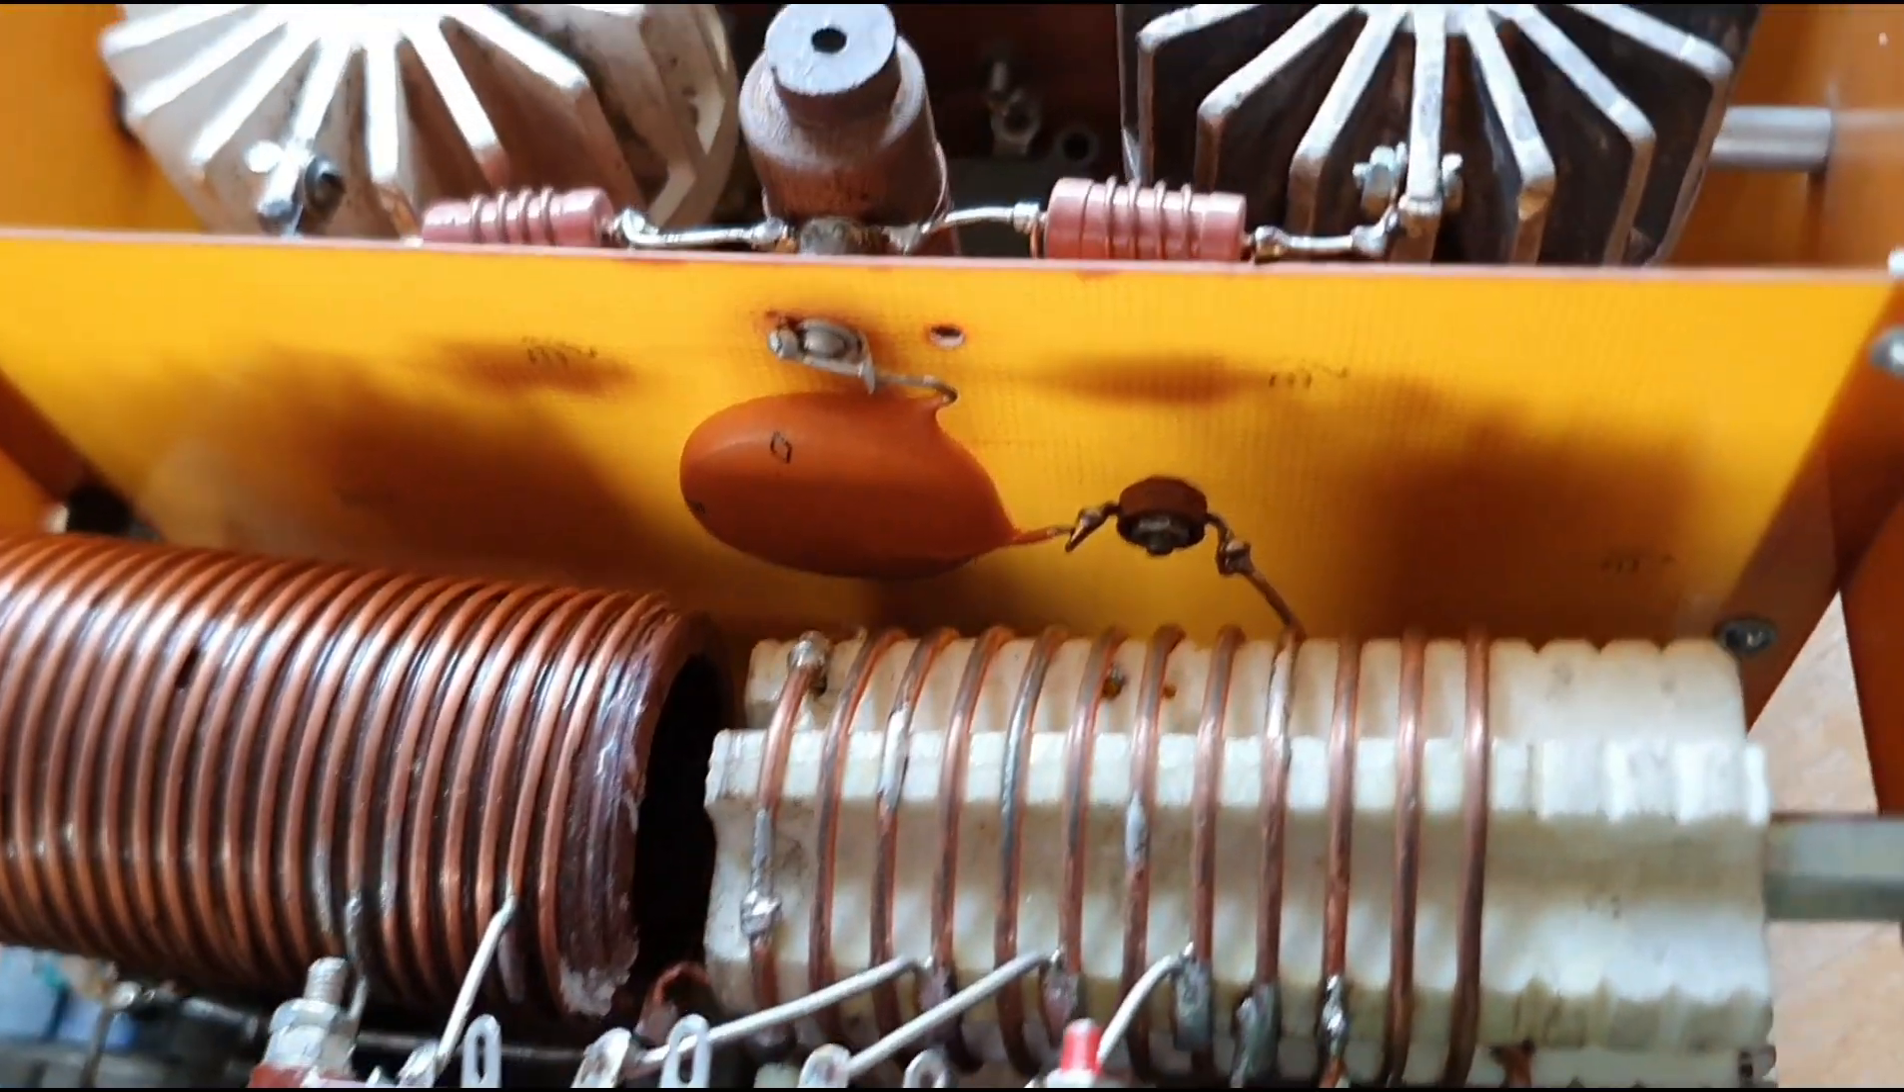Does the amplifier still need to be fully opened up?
No.